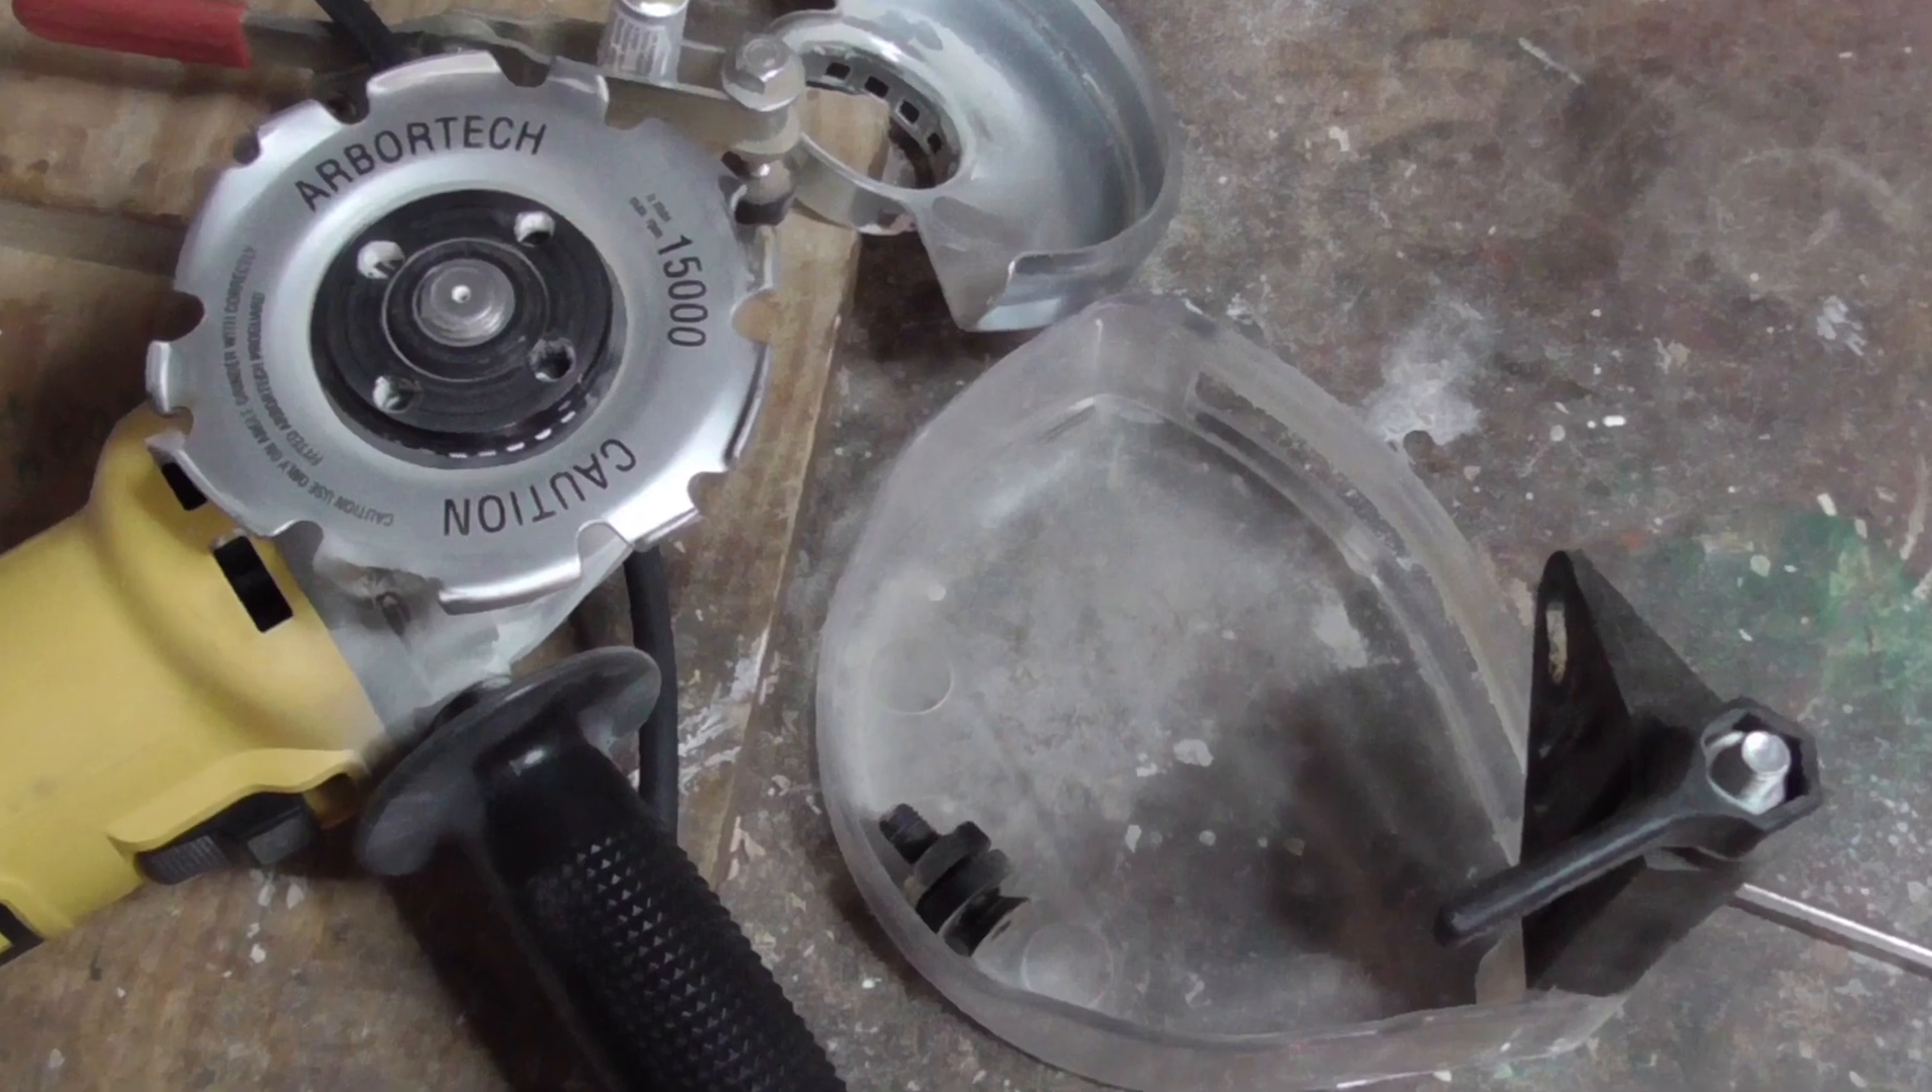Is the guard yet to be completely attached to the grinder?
Yes.